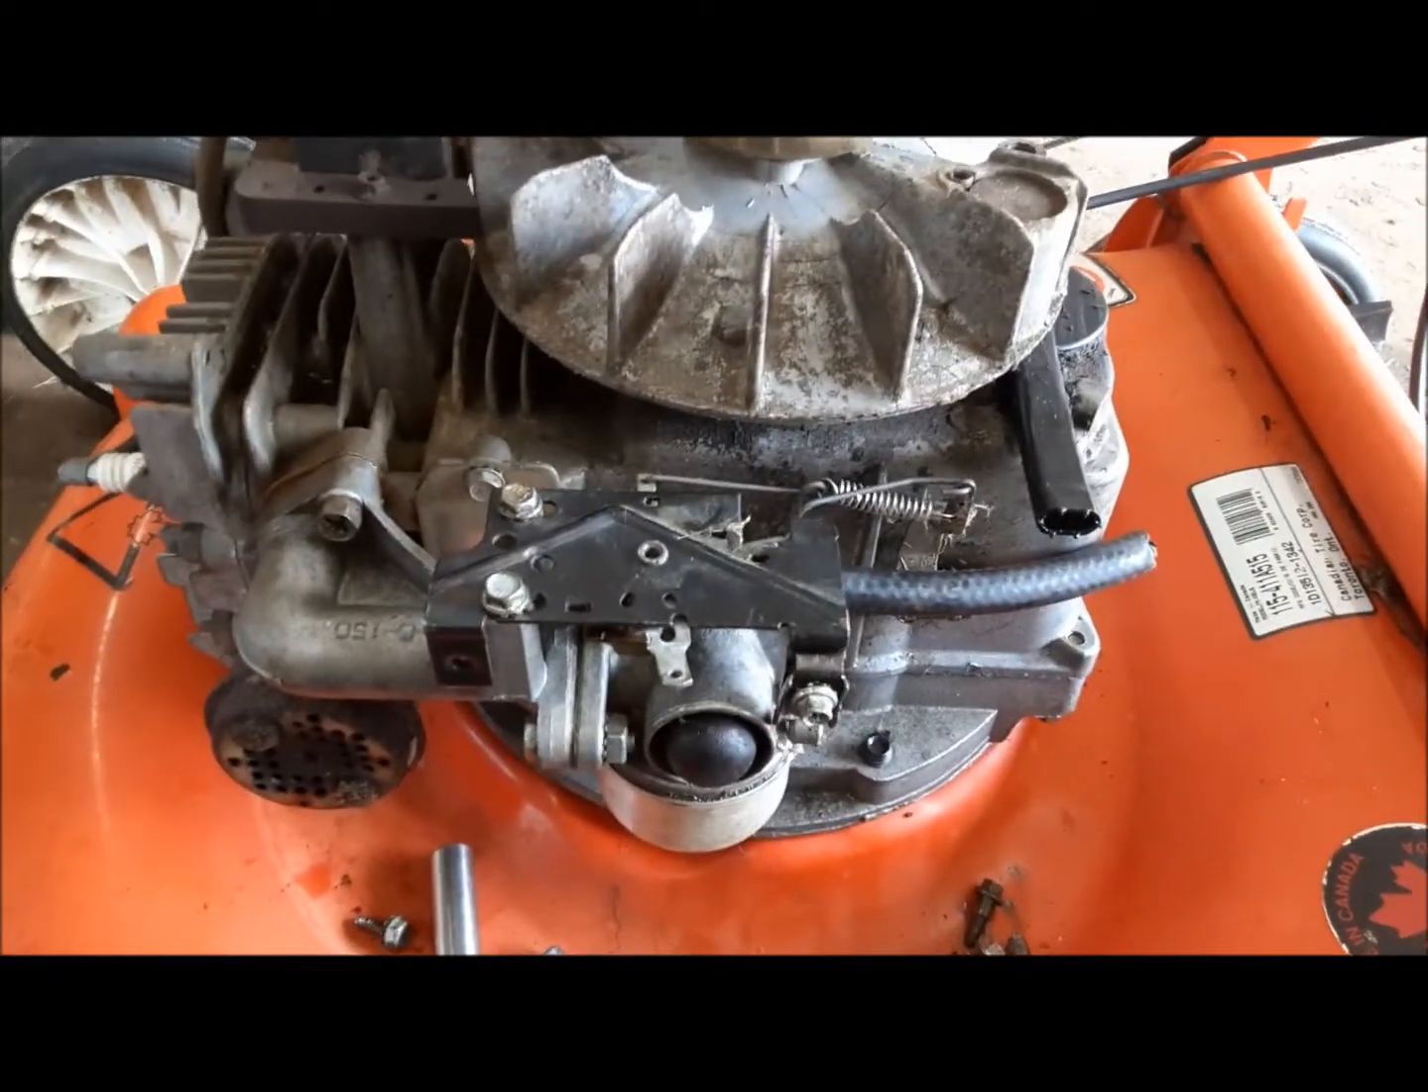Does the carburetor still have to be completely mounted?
No.